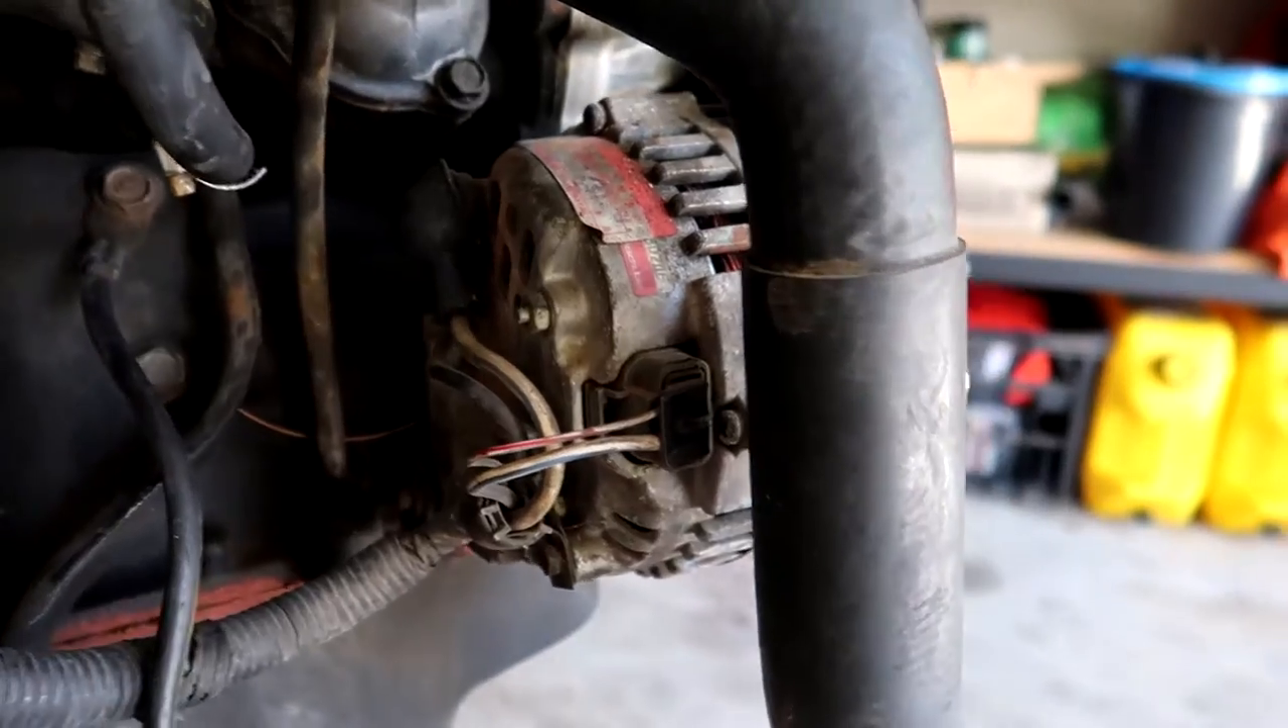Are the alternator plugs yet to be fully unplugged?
Yes.